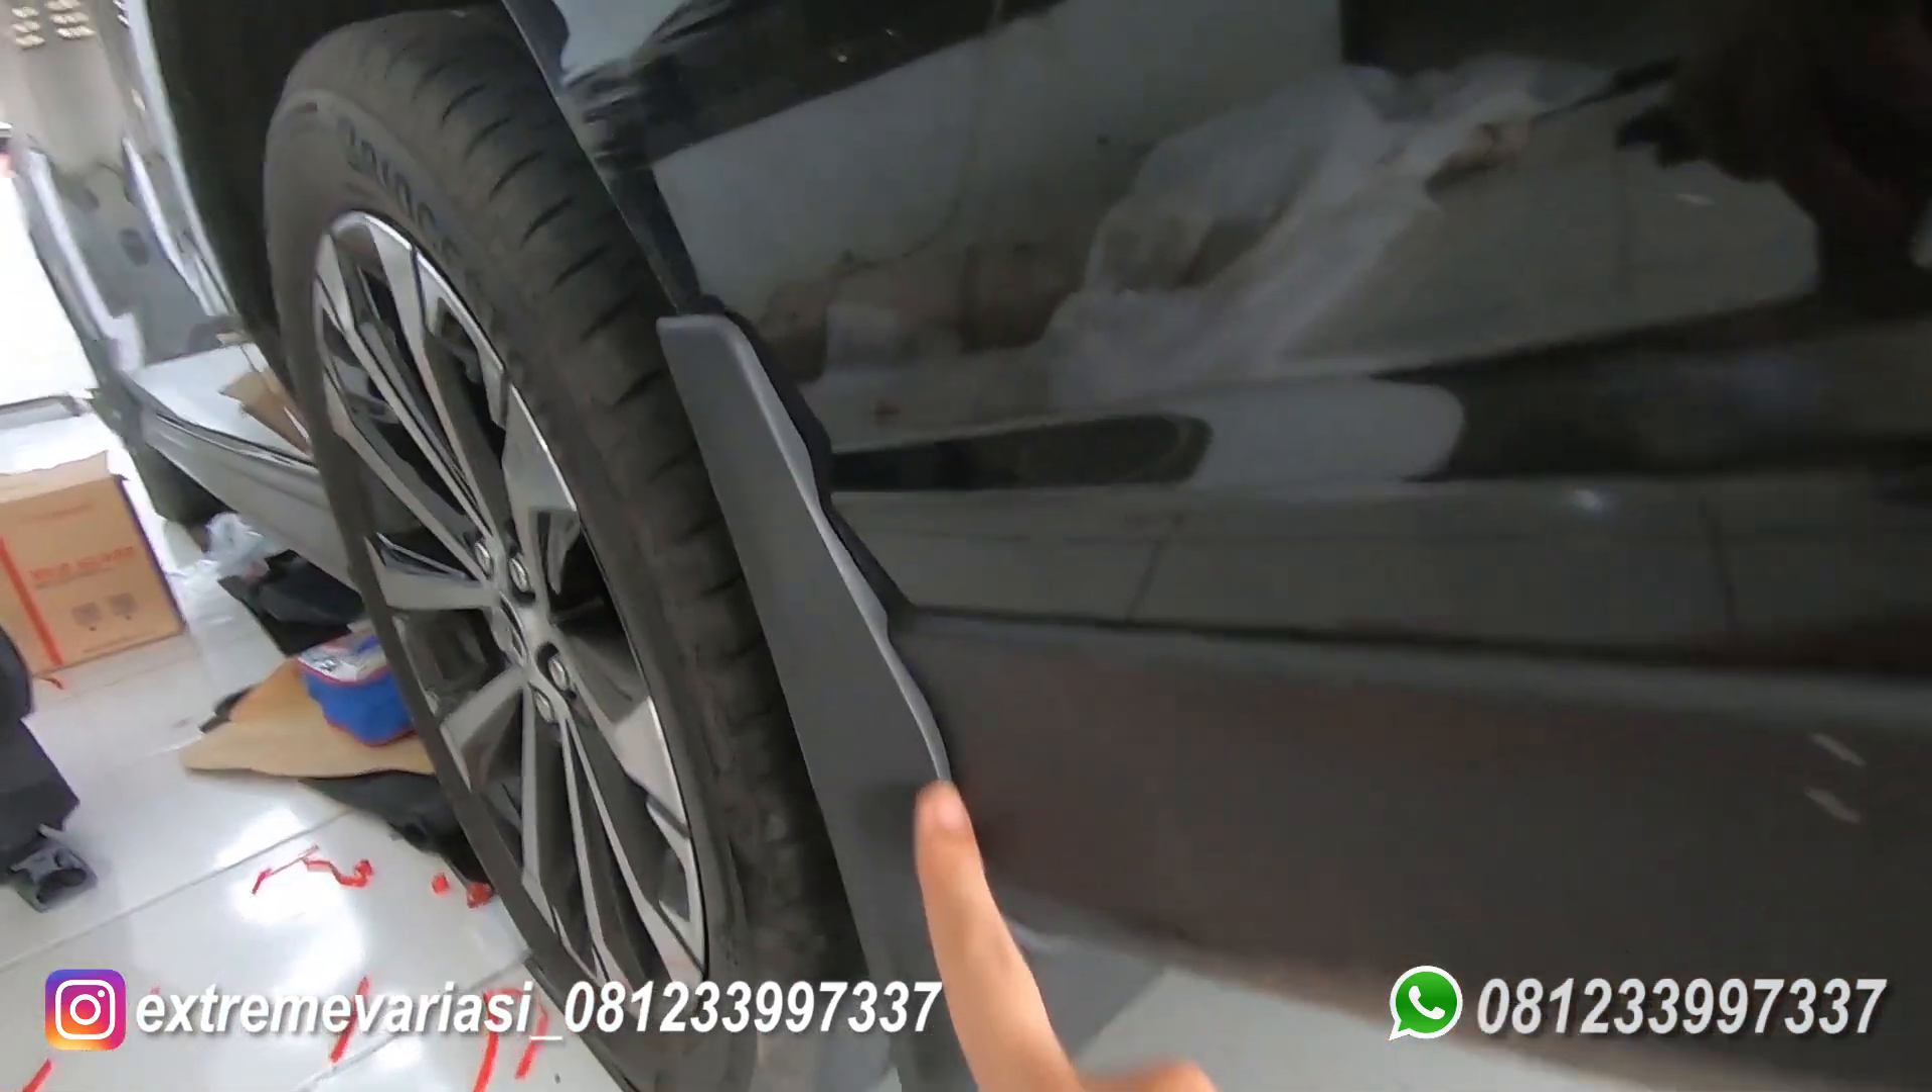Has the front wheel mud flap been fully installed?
Yes.